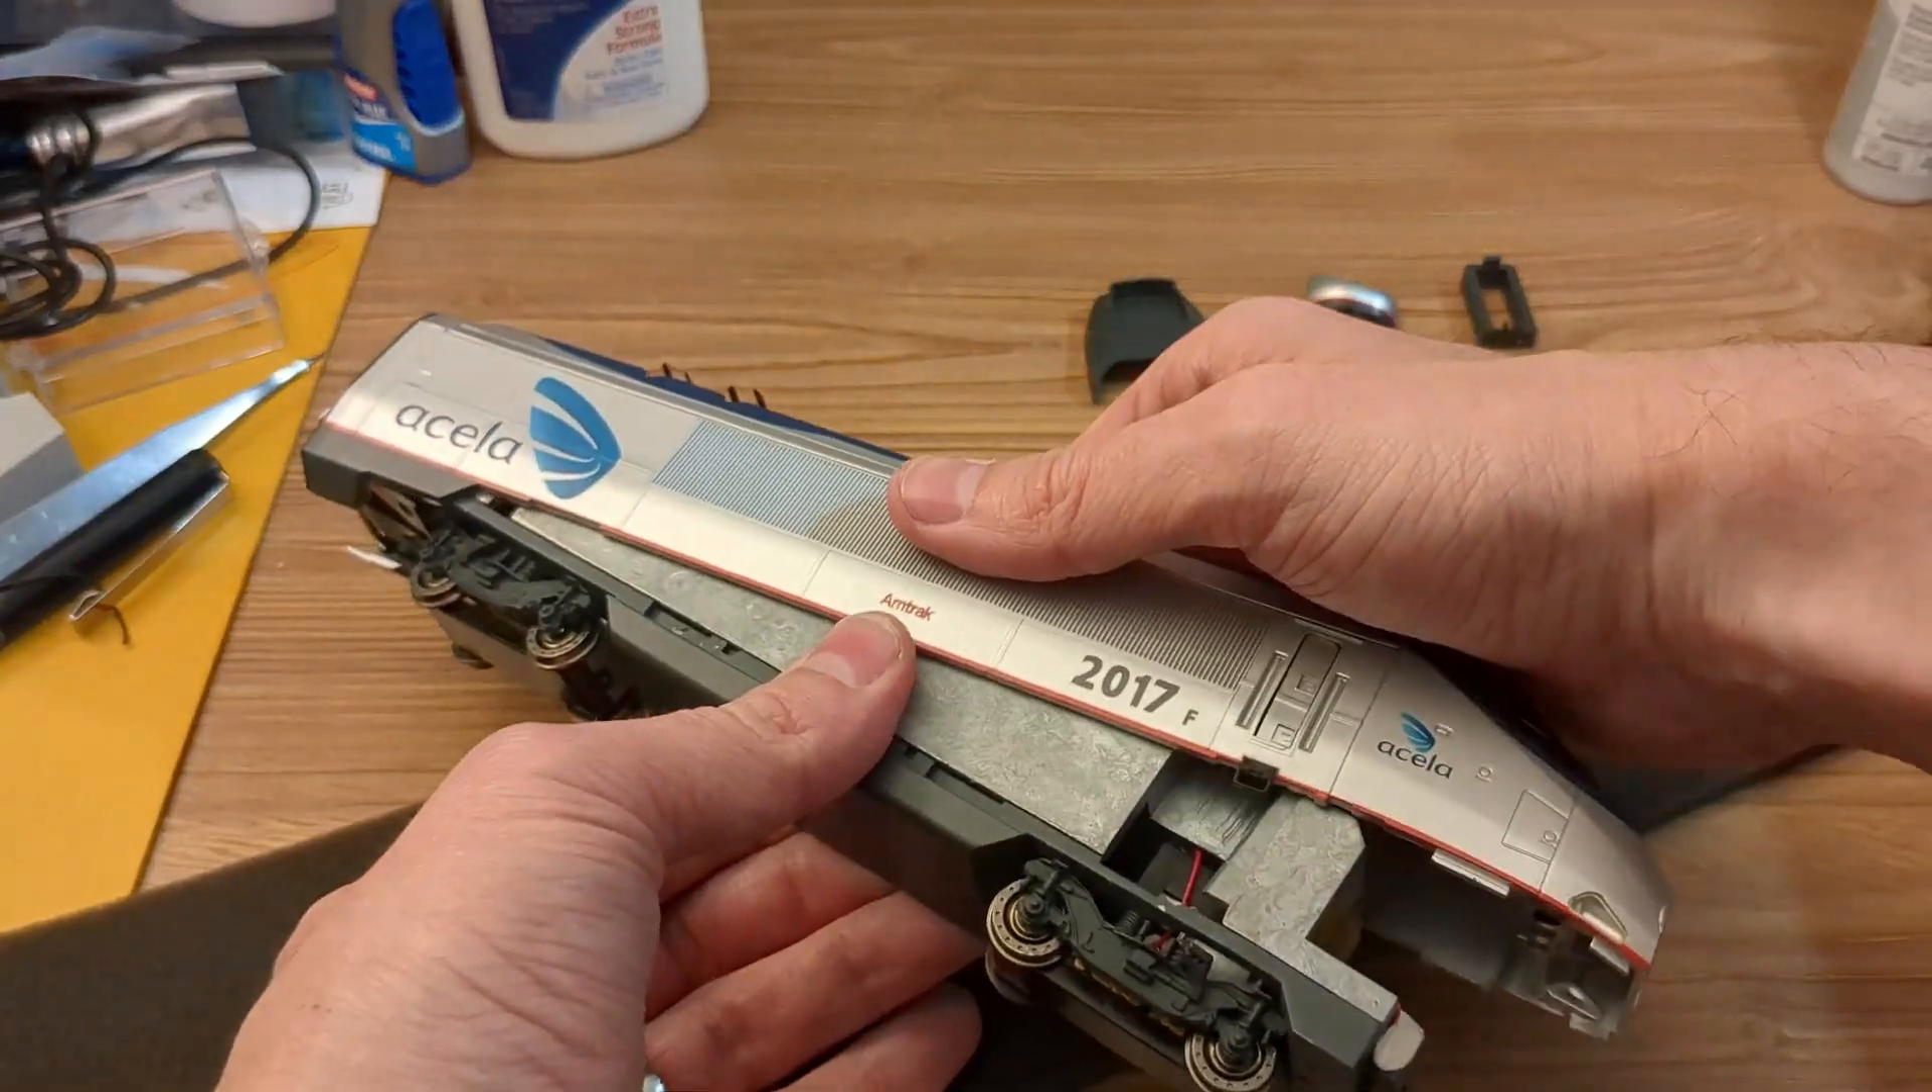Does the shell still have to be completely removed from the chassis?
Yes.